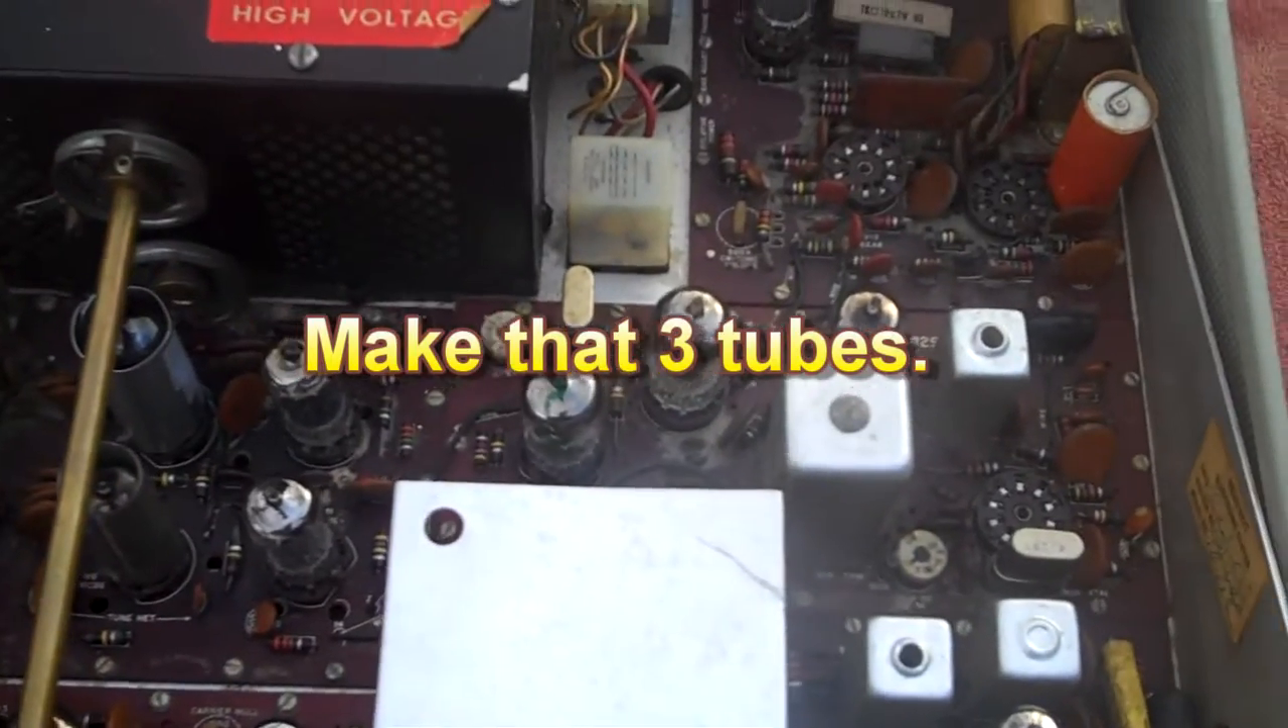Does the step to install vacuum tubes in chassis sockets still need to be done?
Yes.